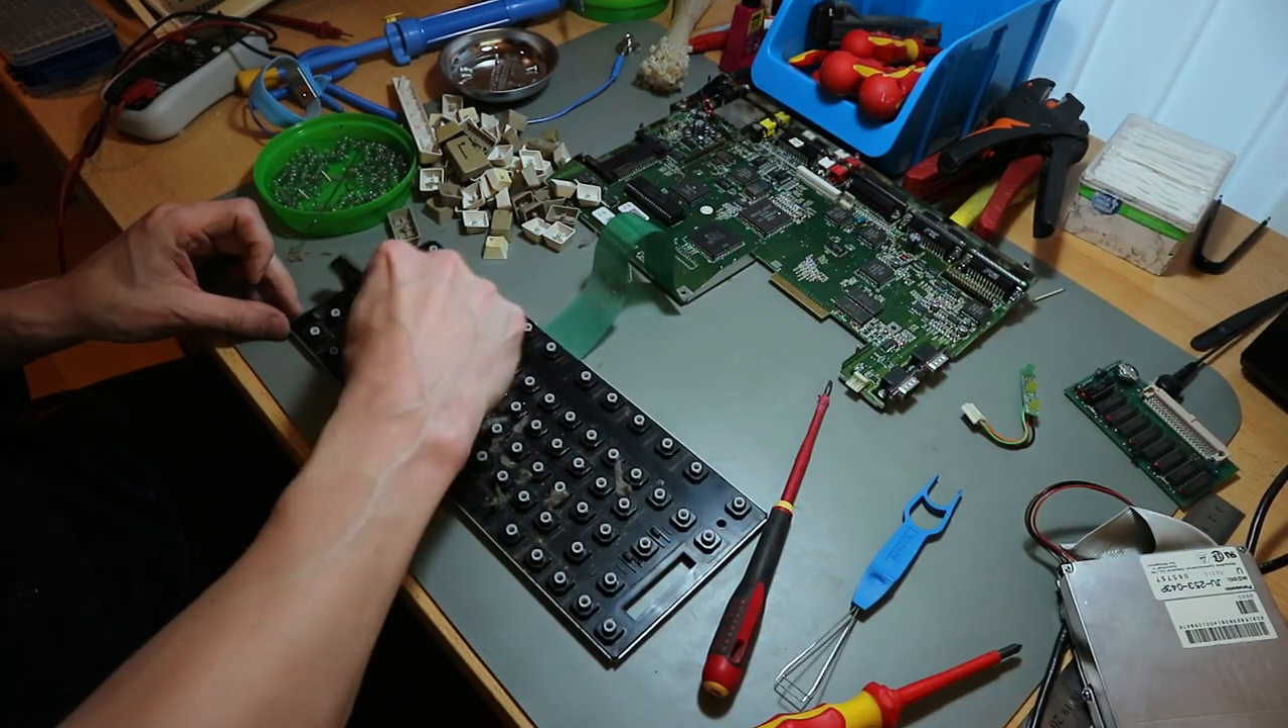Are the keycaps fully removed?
Yes.